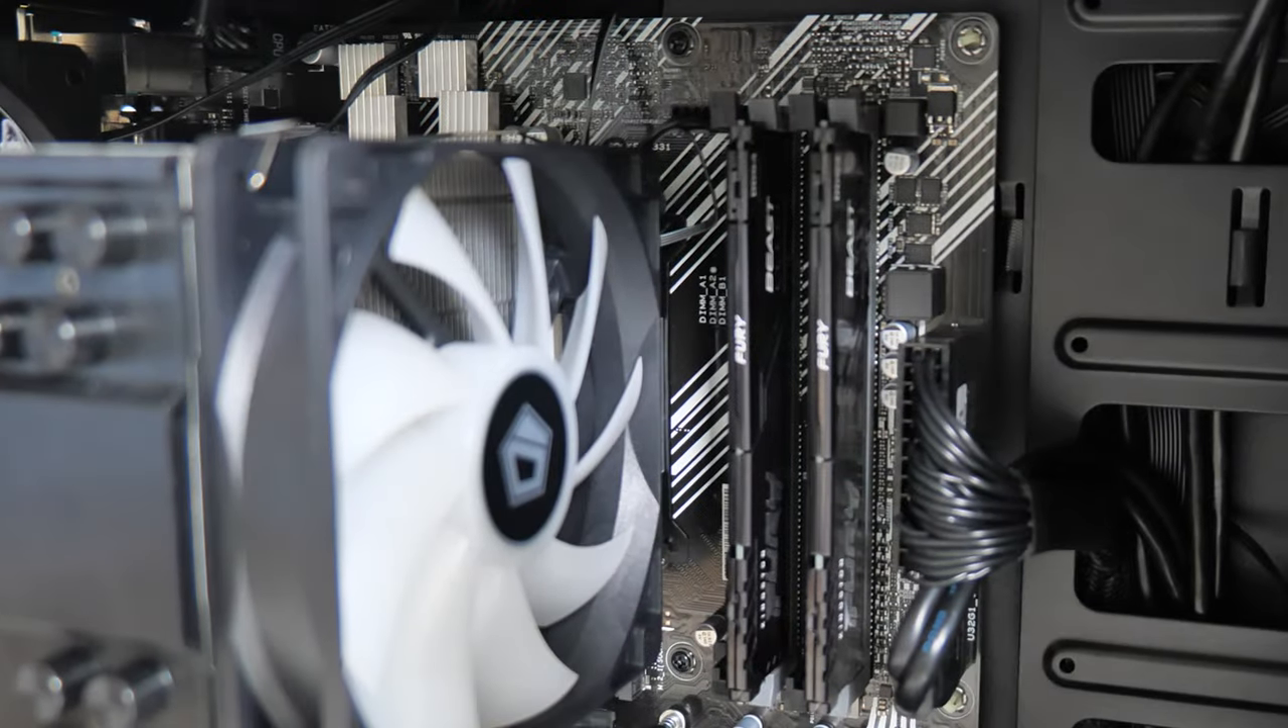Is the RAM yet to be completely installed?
No.